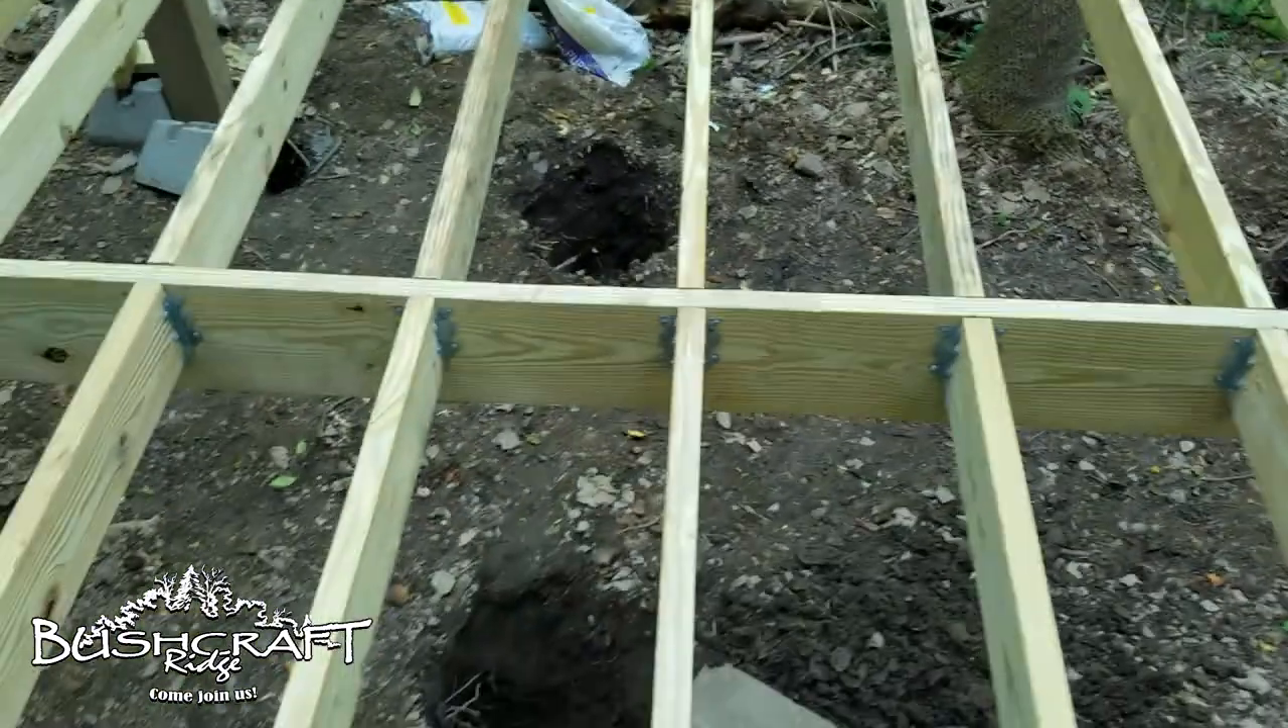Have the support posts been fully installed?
No.